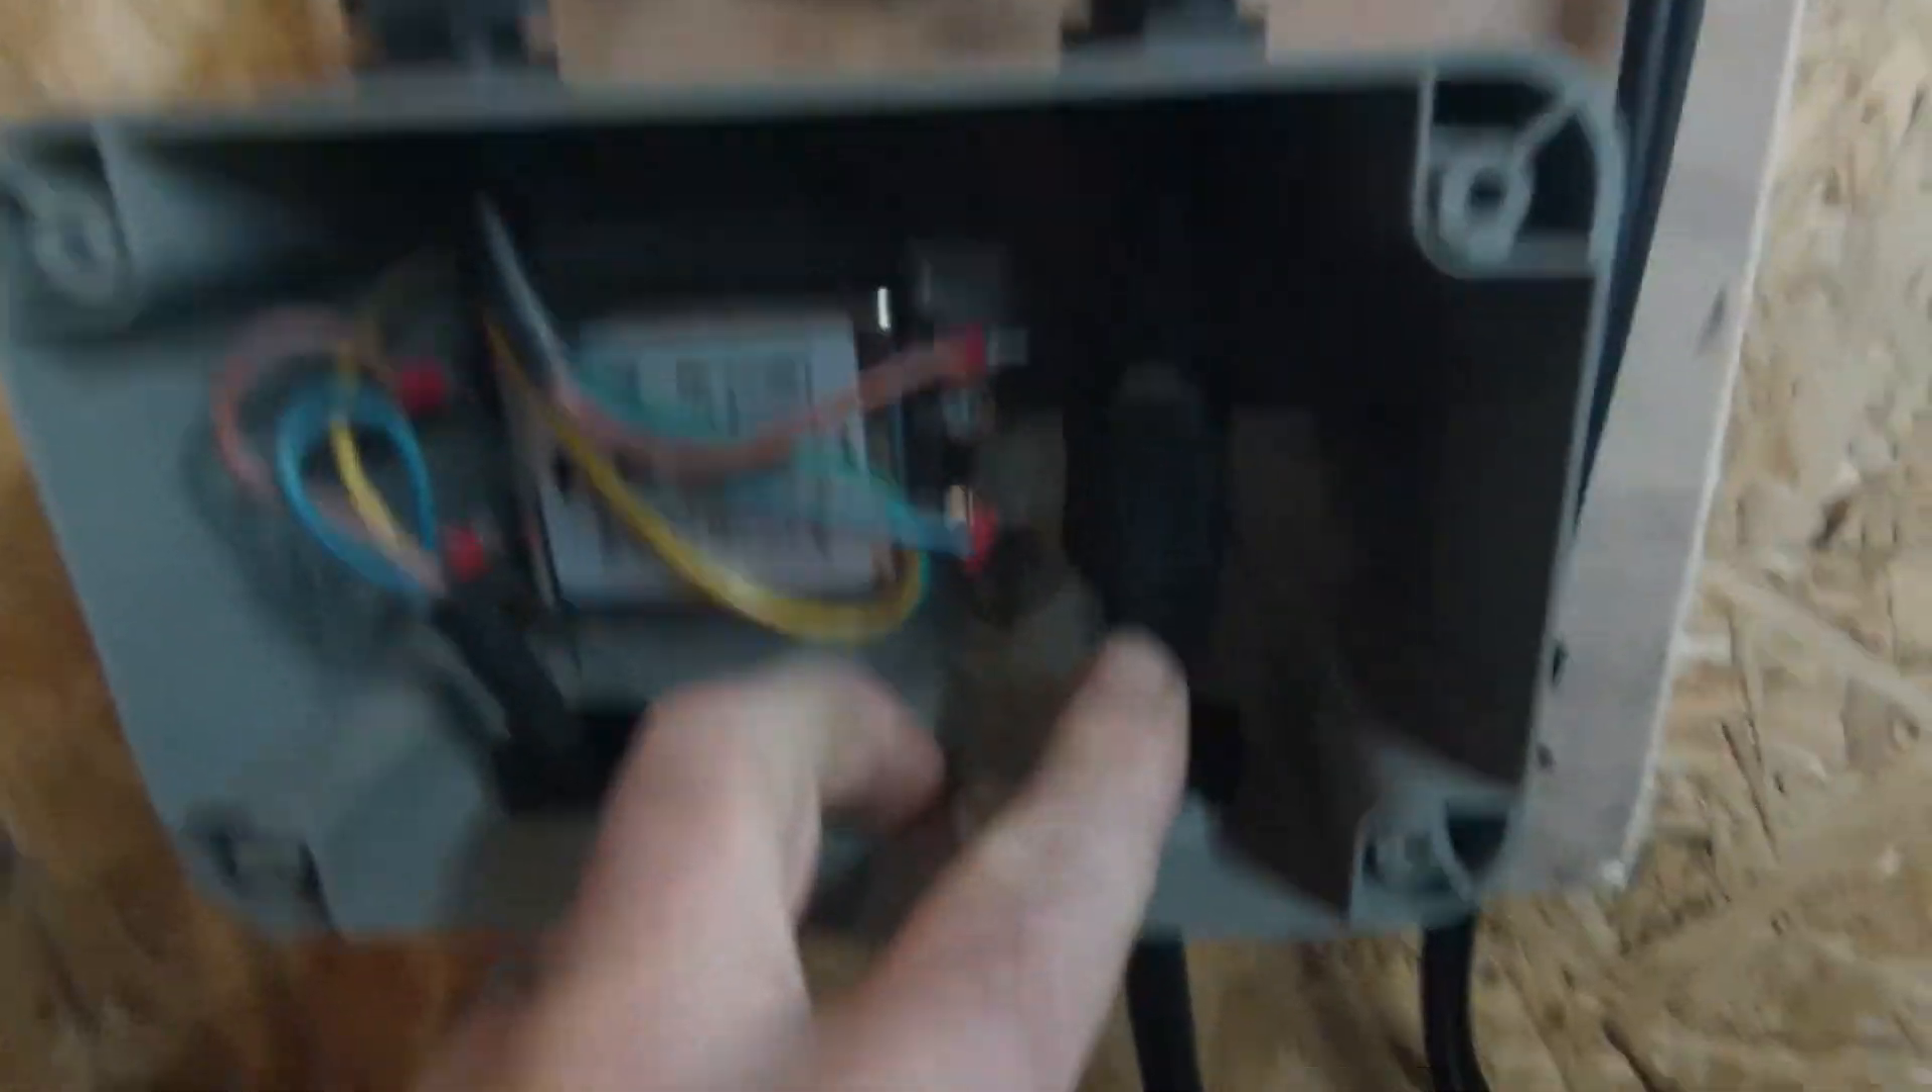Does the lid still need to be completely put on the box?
Yes.